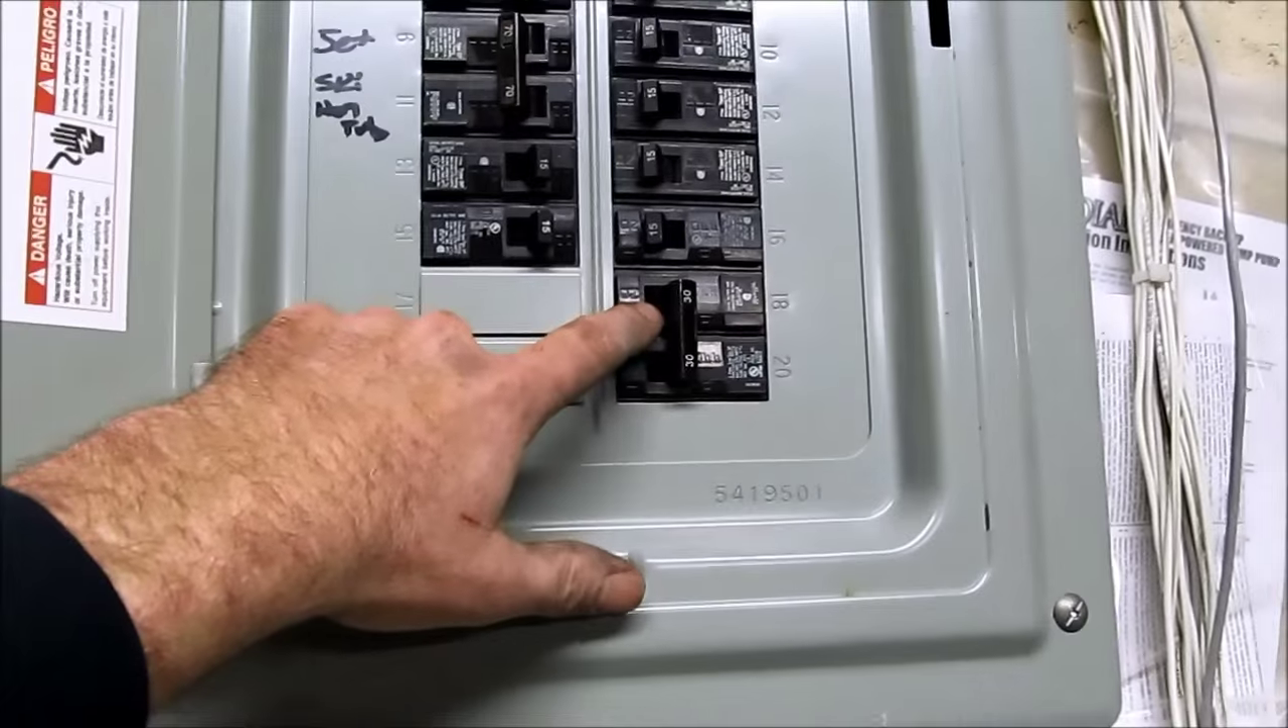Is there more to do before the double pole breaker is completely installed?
No.